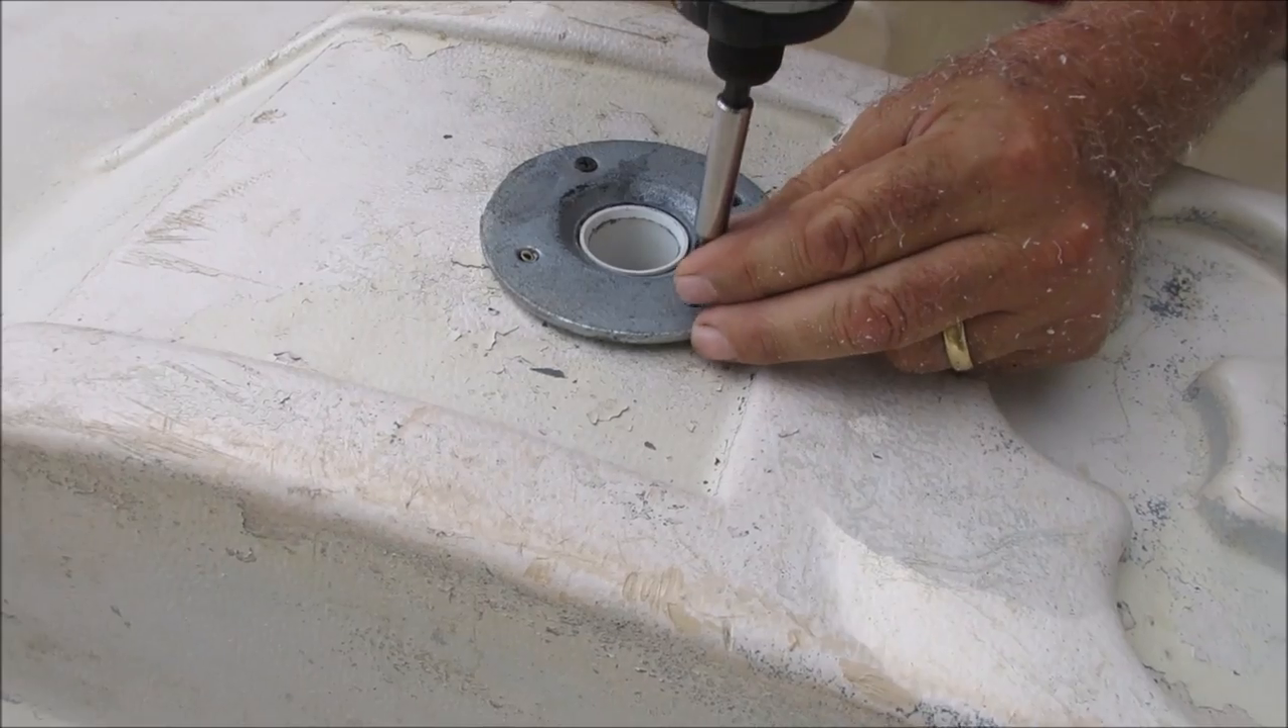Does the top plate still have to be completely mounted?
Yes.